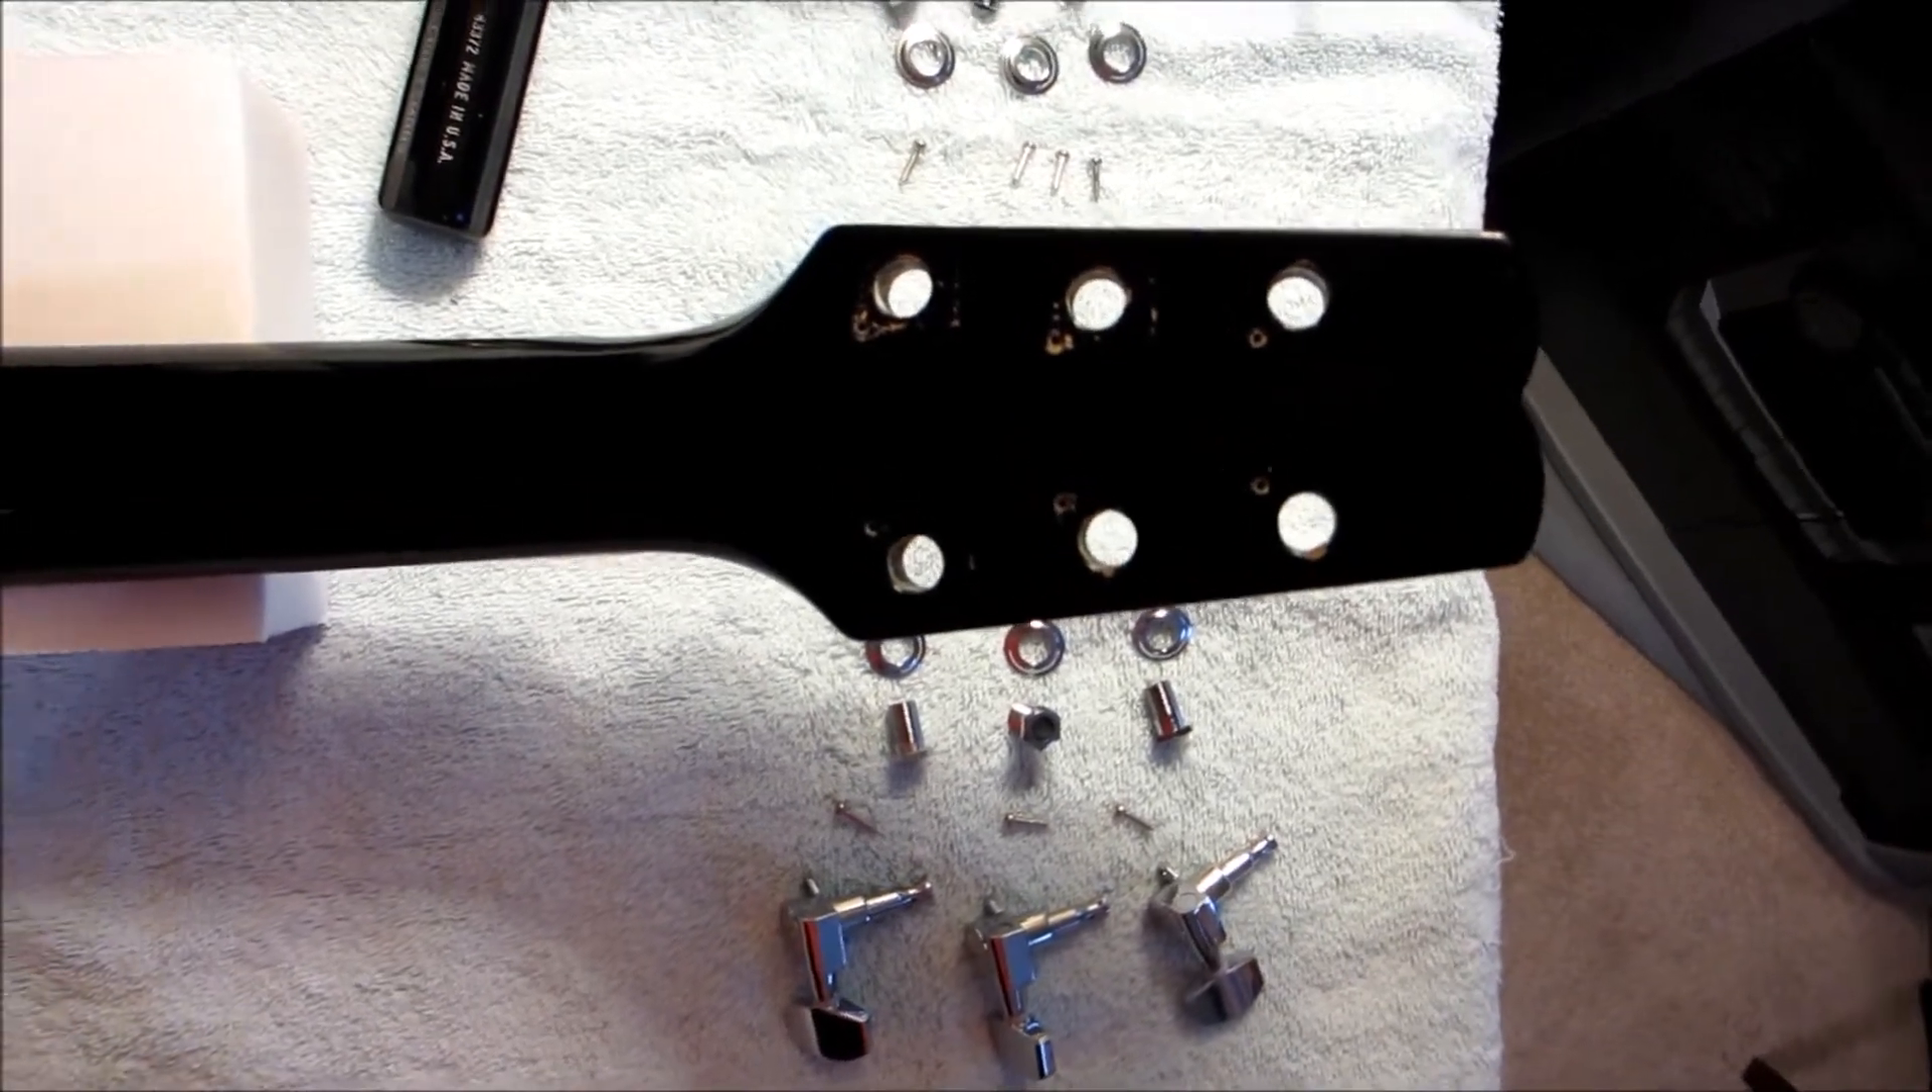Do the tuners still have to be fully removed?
No.